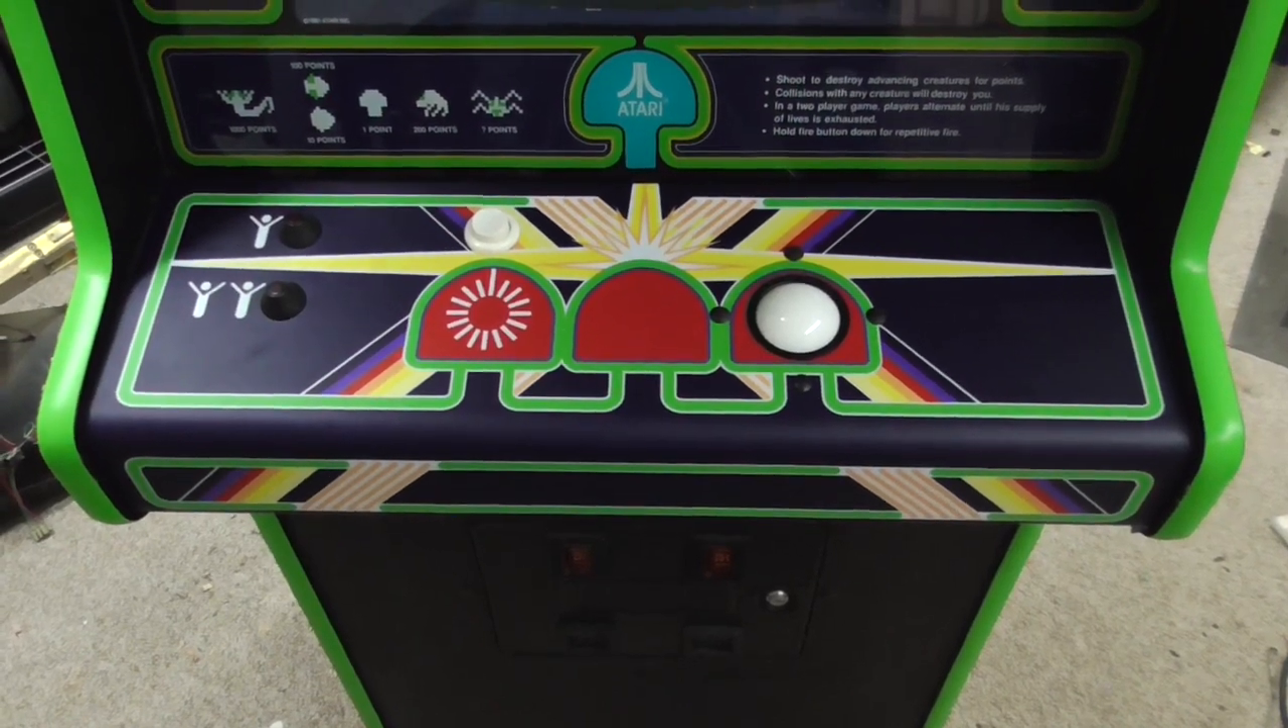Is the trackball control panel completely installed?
Yes.